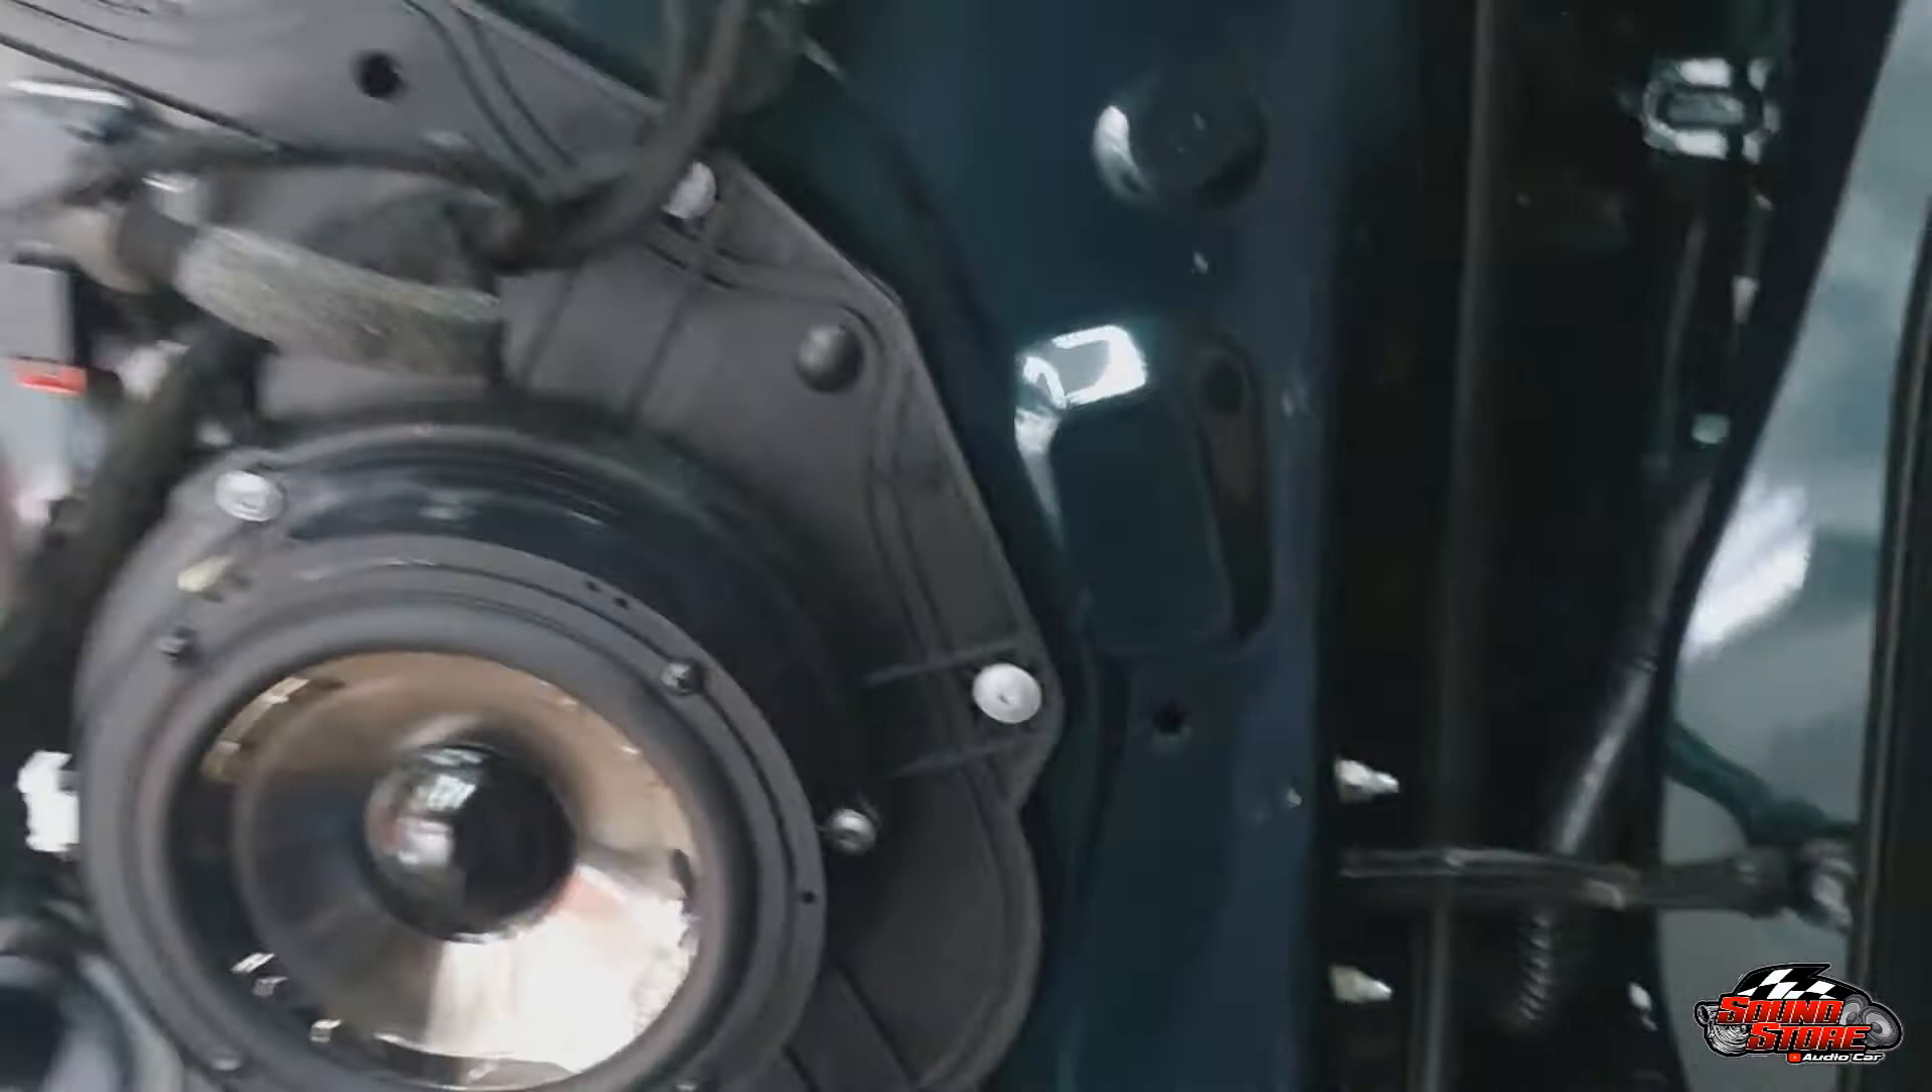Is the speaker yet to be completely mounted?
No.